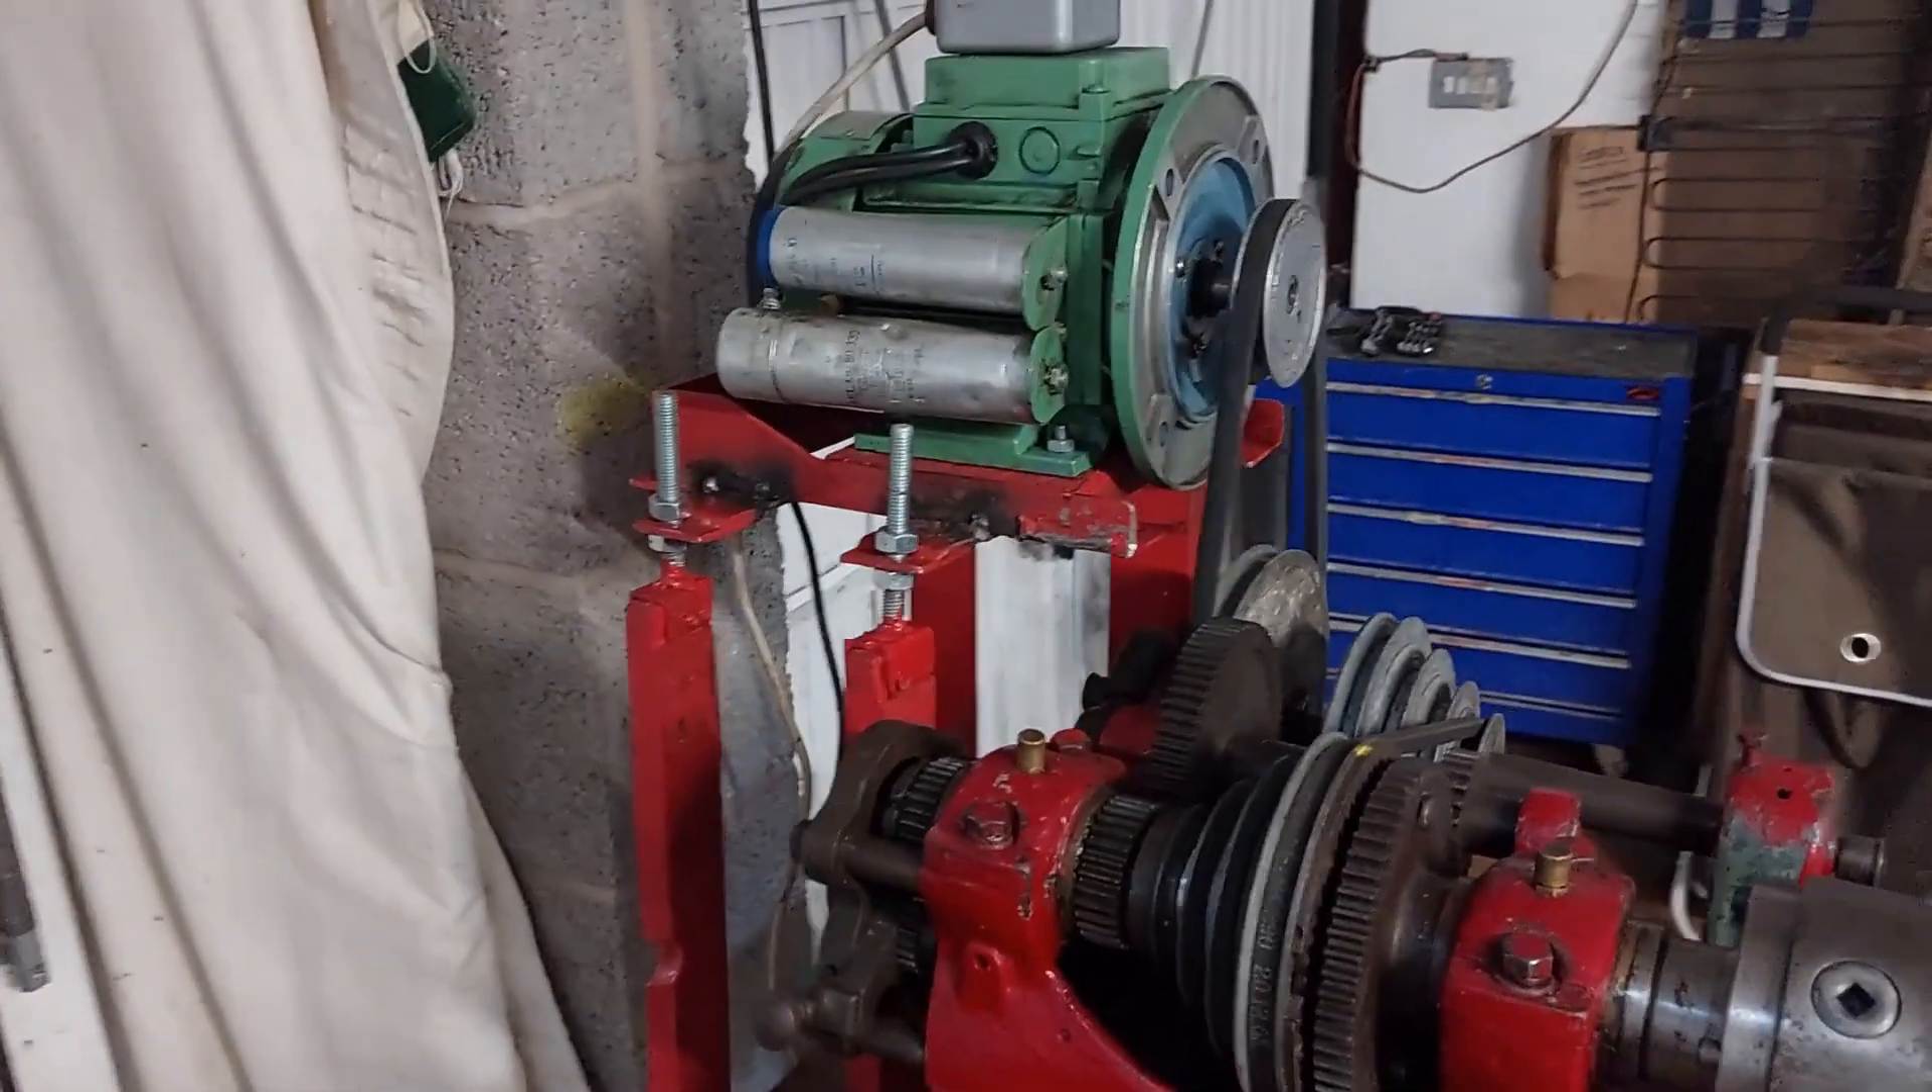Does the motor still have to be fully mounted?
No.